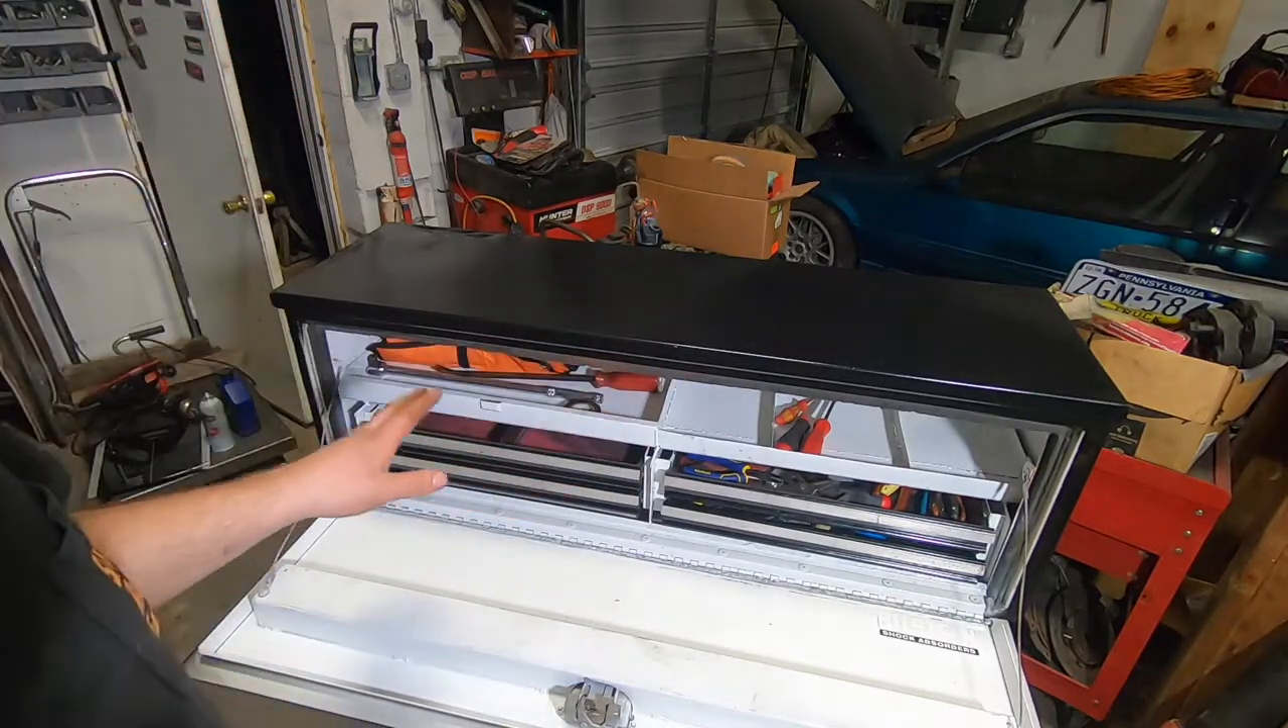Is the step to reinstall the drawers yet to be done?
No.